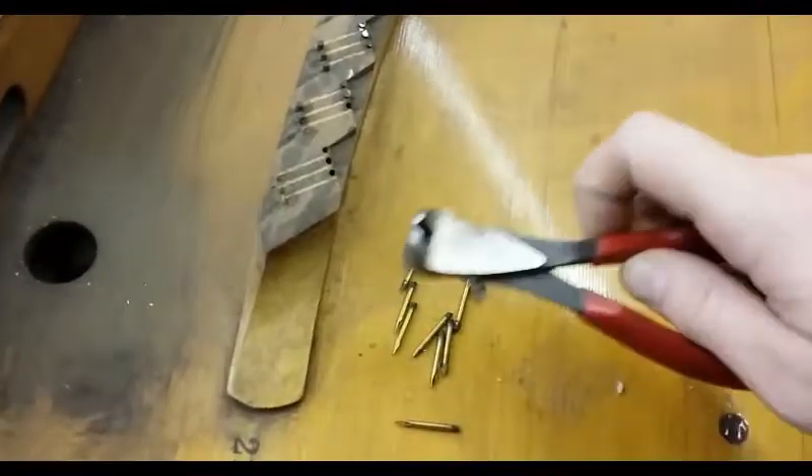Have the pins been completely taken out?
No.